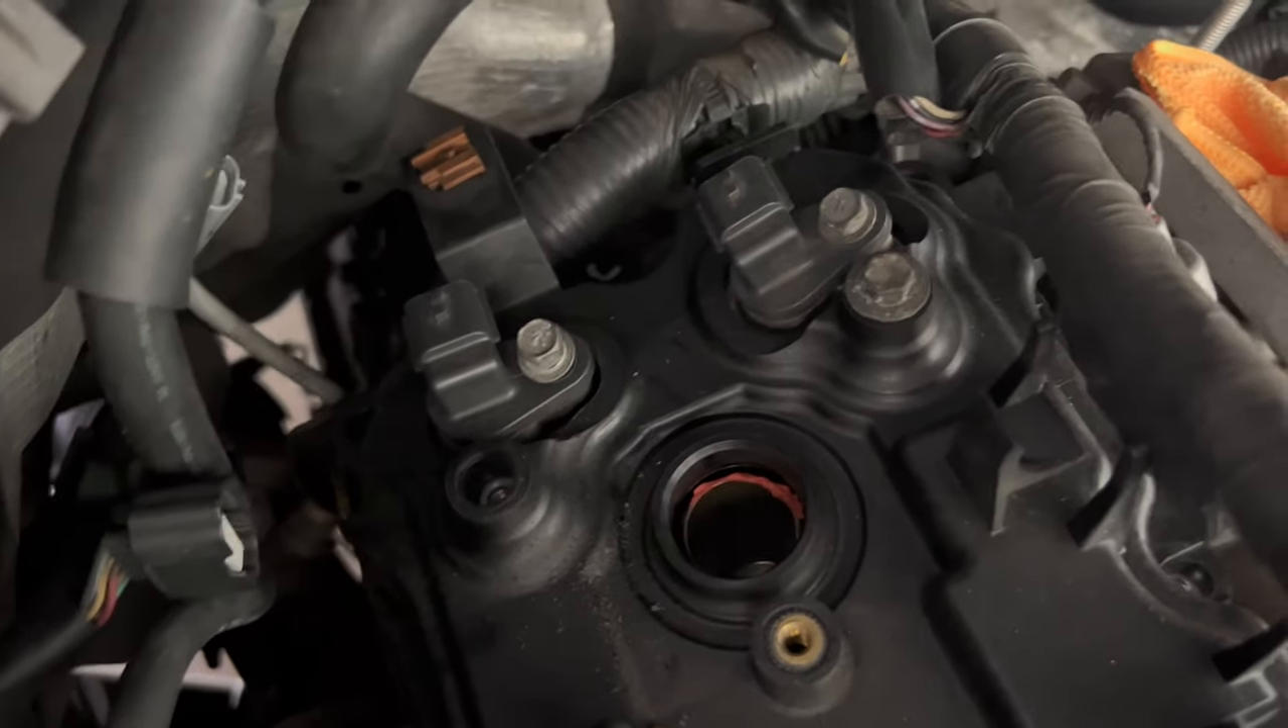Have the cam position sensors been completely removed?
No.